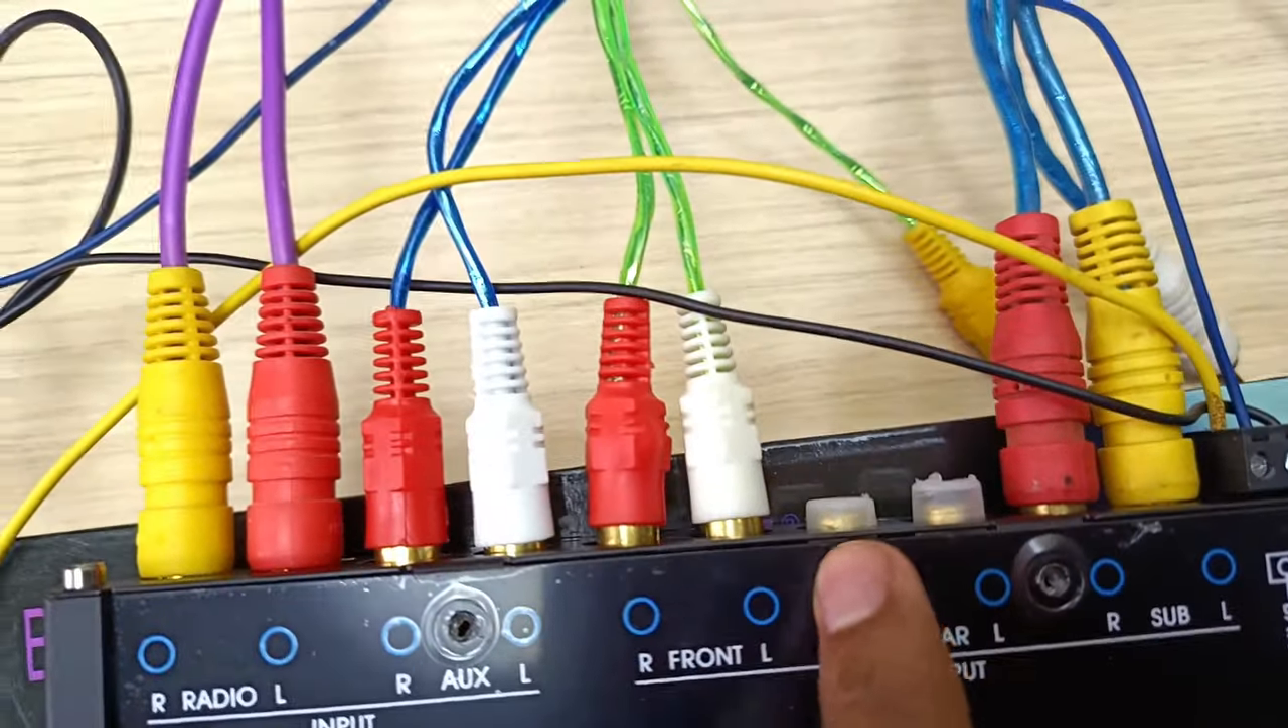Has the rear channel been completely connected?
No.